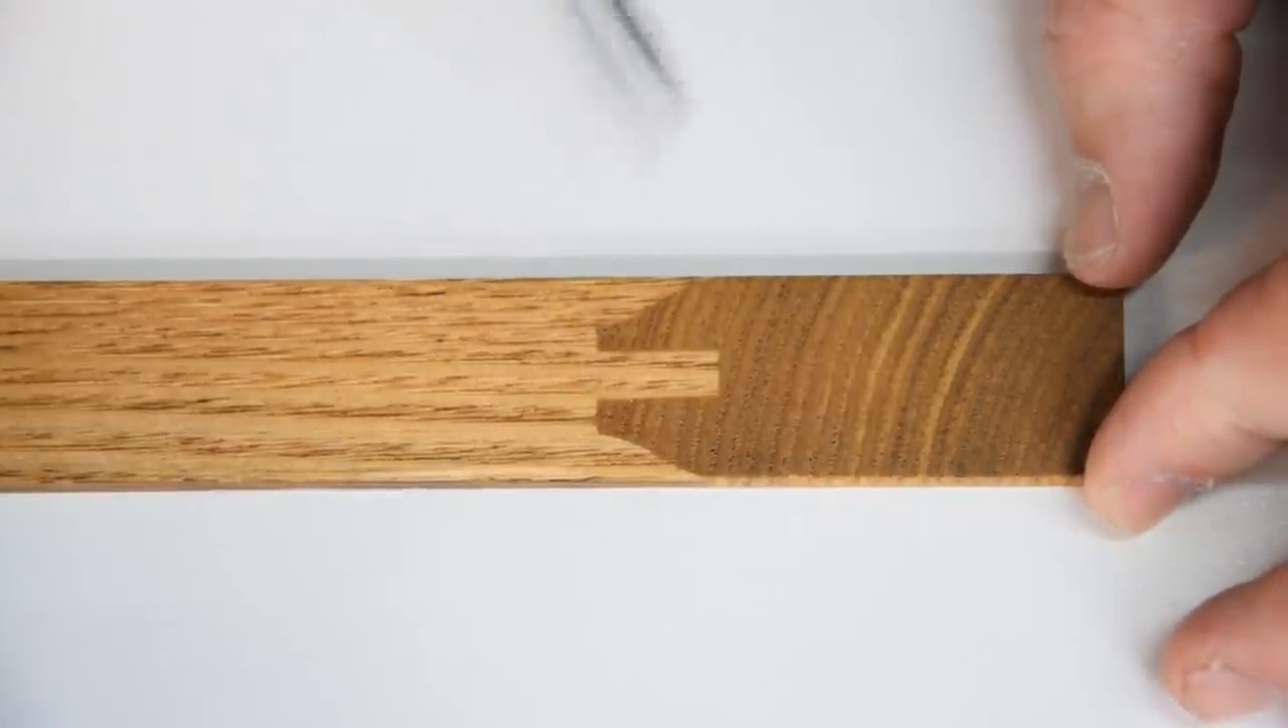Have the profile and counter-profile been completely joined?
Yes.